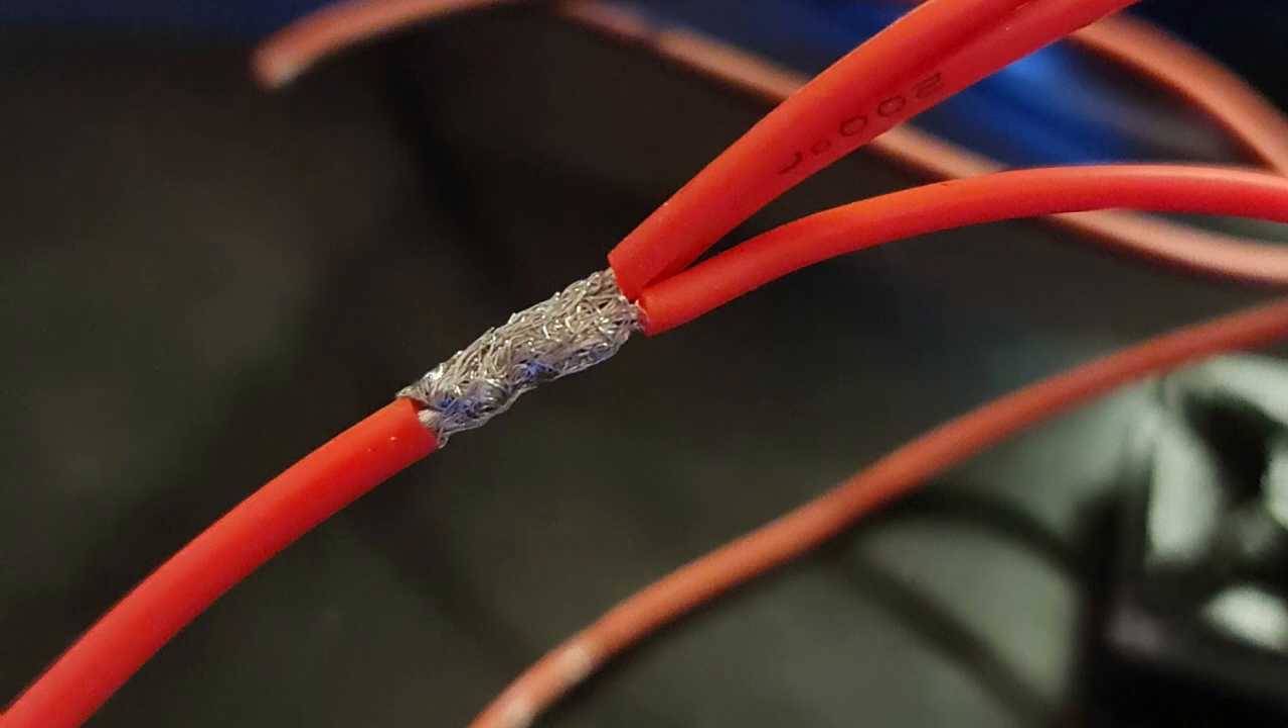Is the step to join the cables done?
Yes.